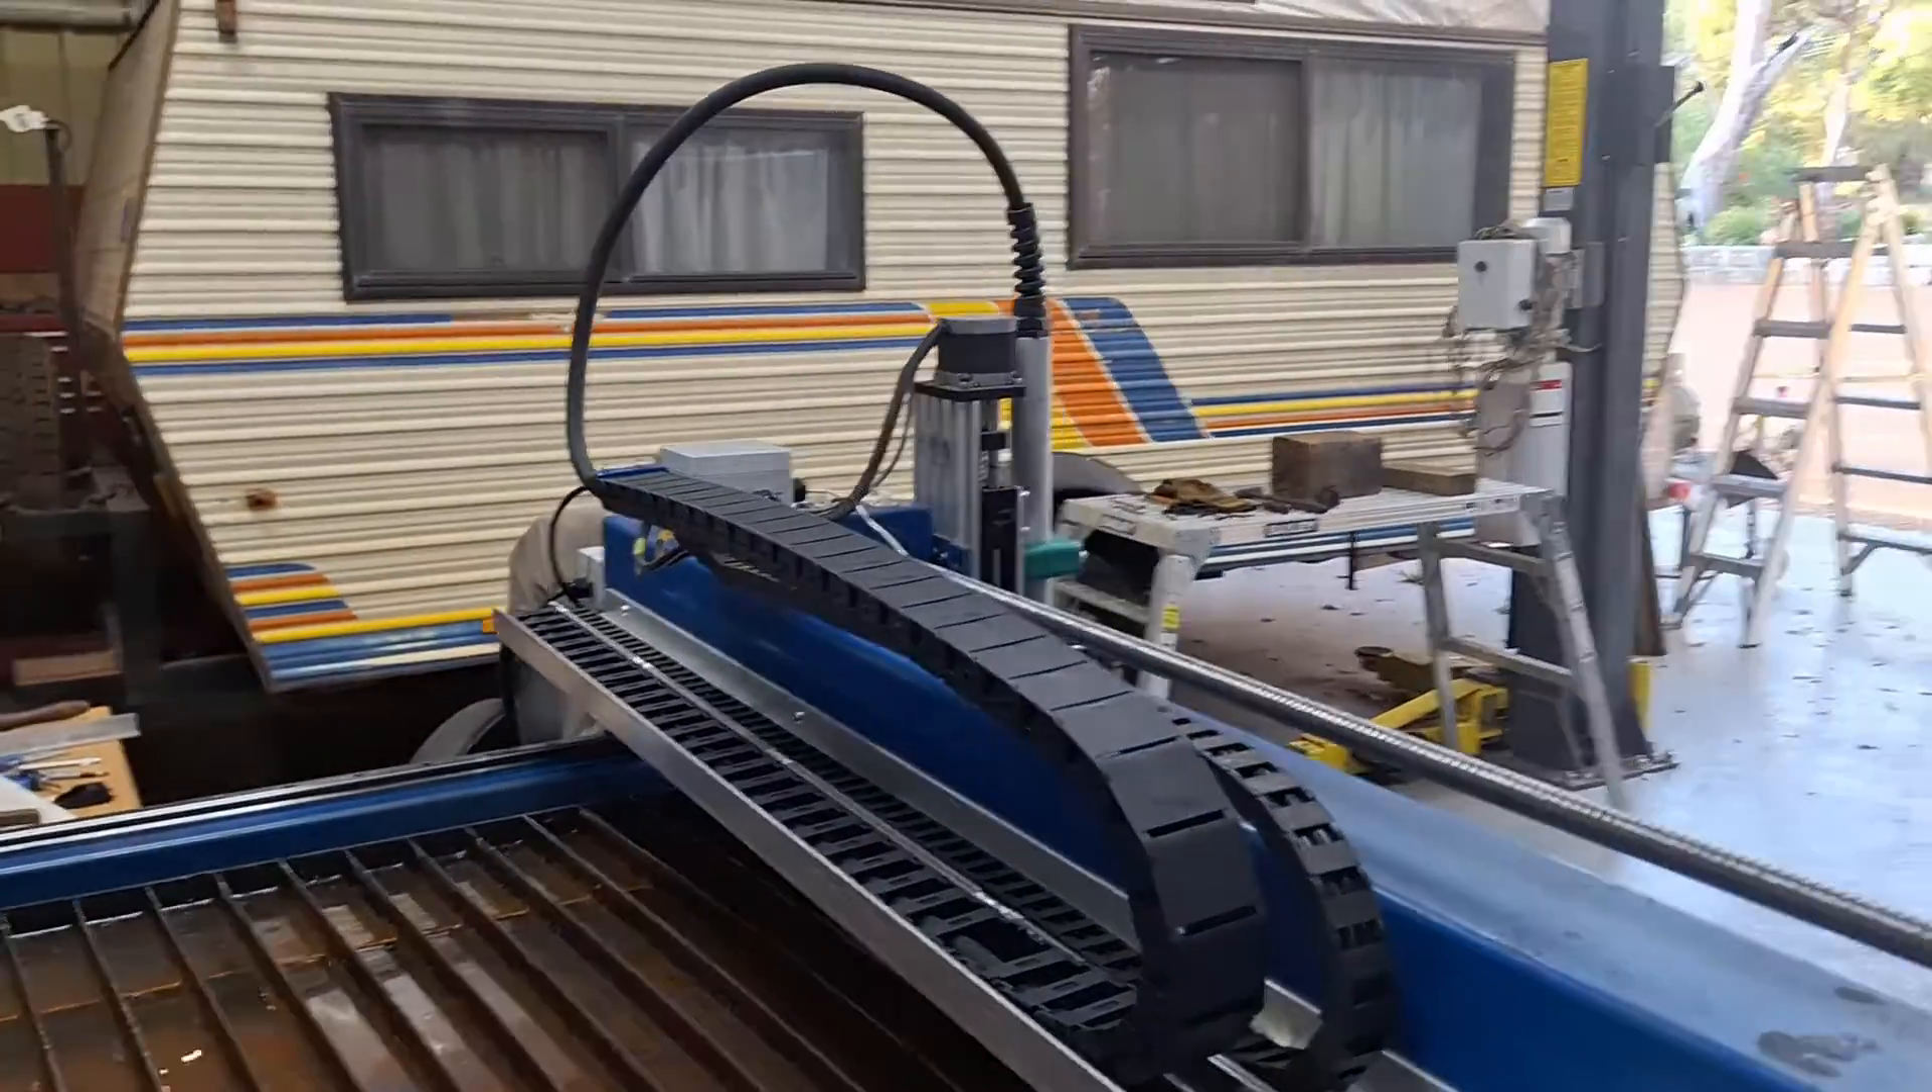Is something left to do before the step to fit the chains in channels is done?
No.